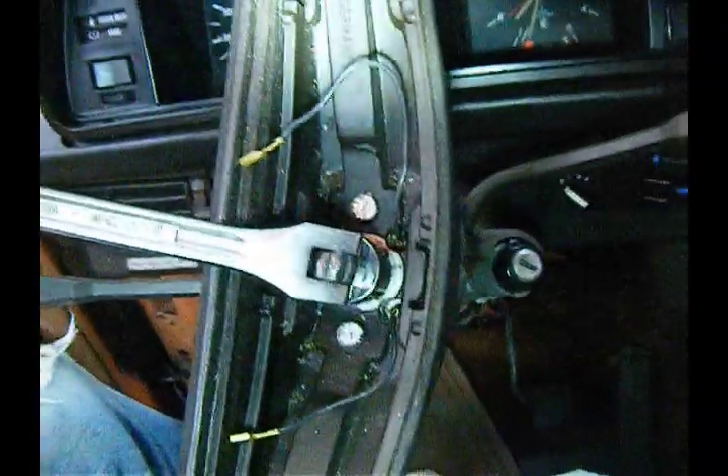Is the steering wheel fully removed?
No.